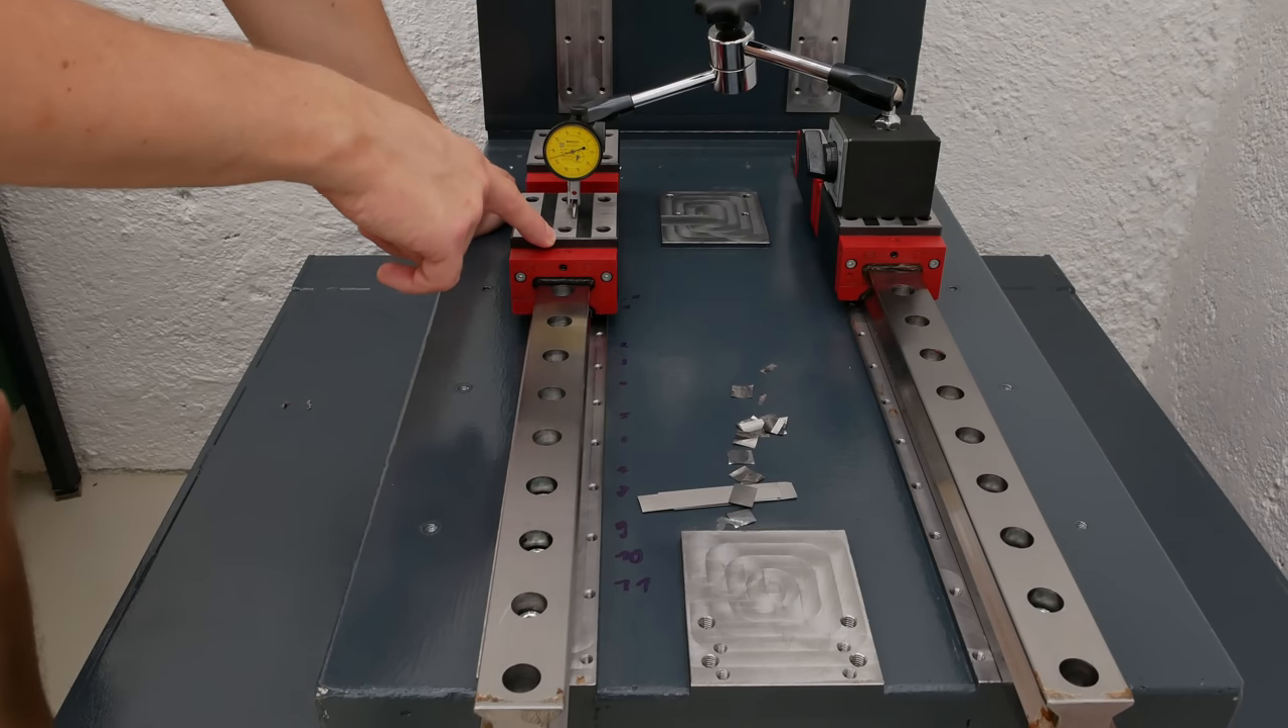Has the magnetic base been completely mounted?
Yes.